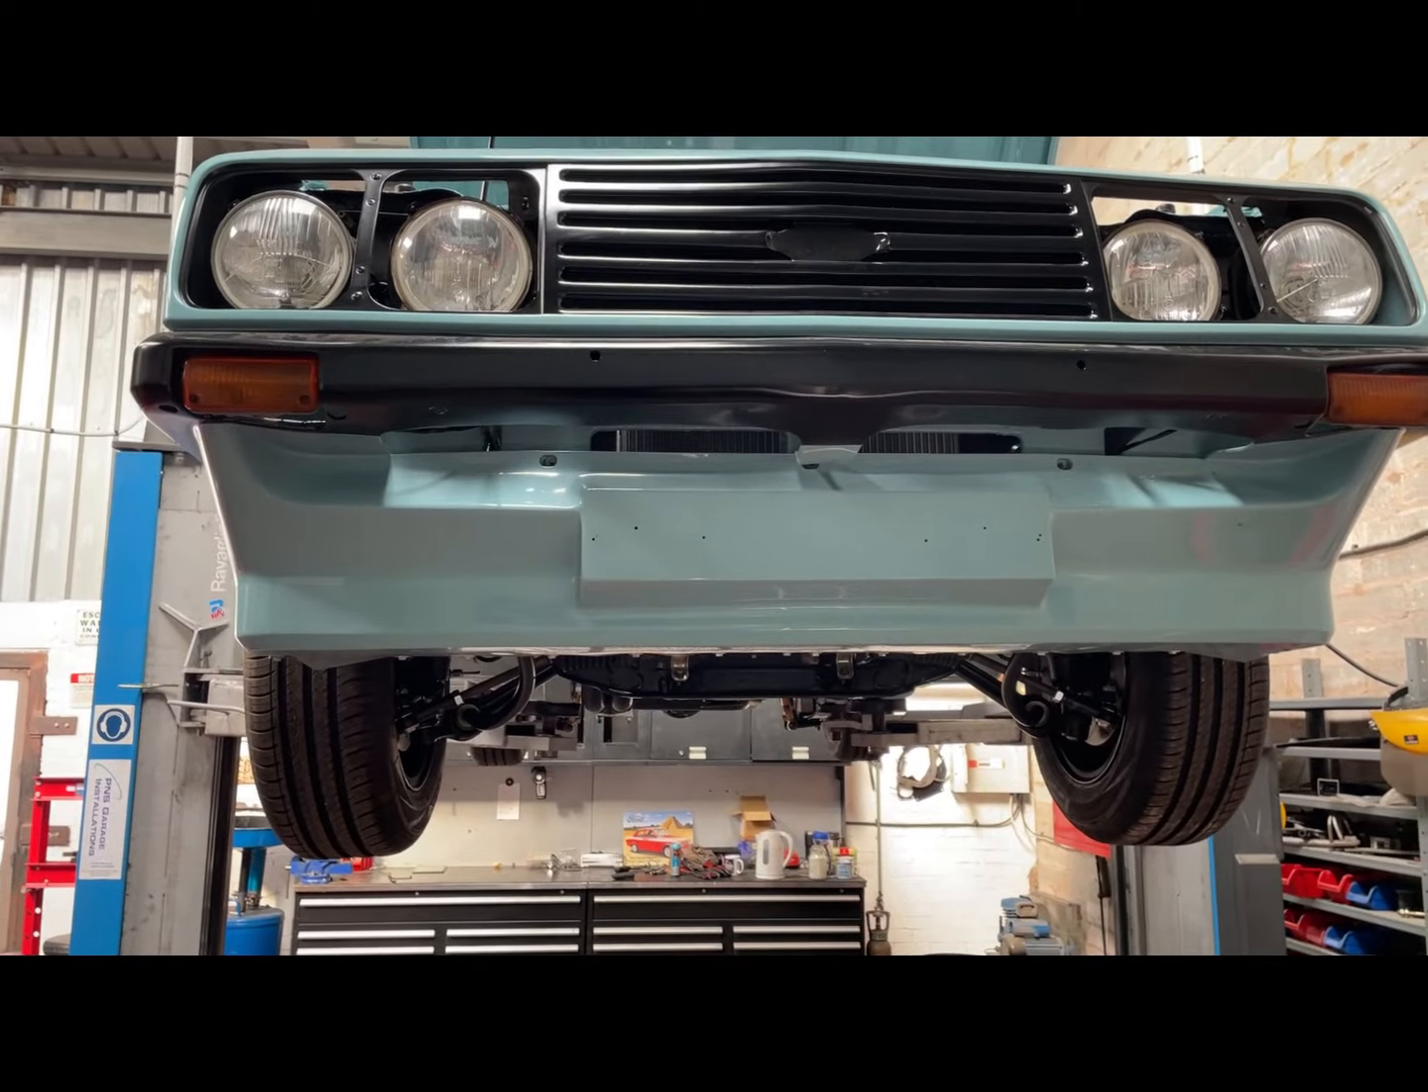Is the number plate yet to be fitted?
Yes.